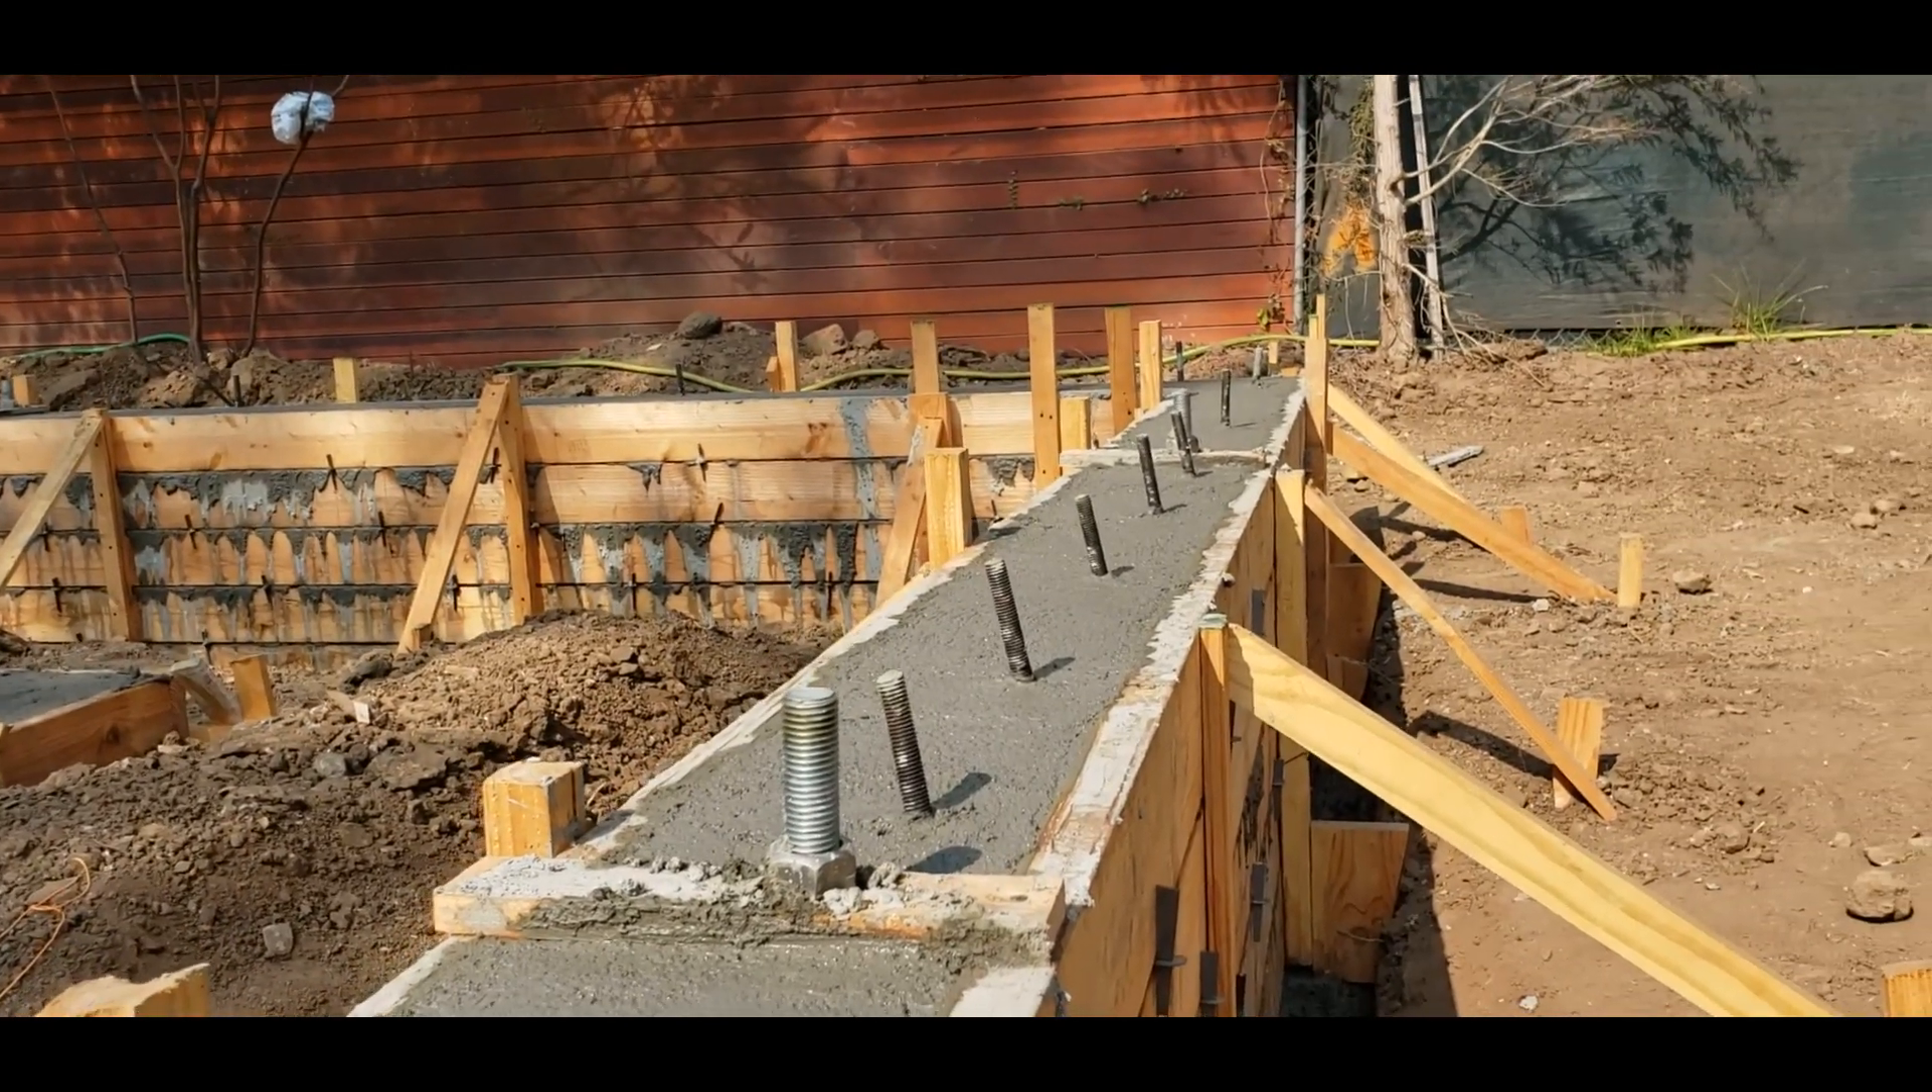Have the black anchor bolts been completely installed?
Yes.